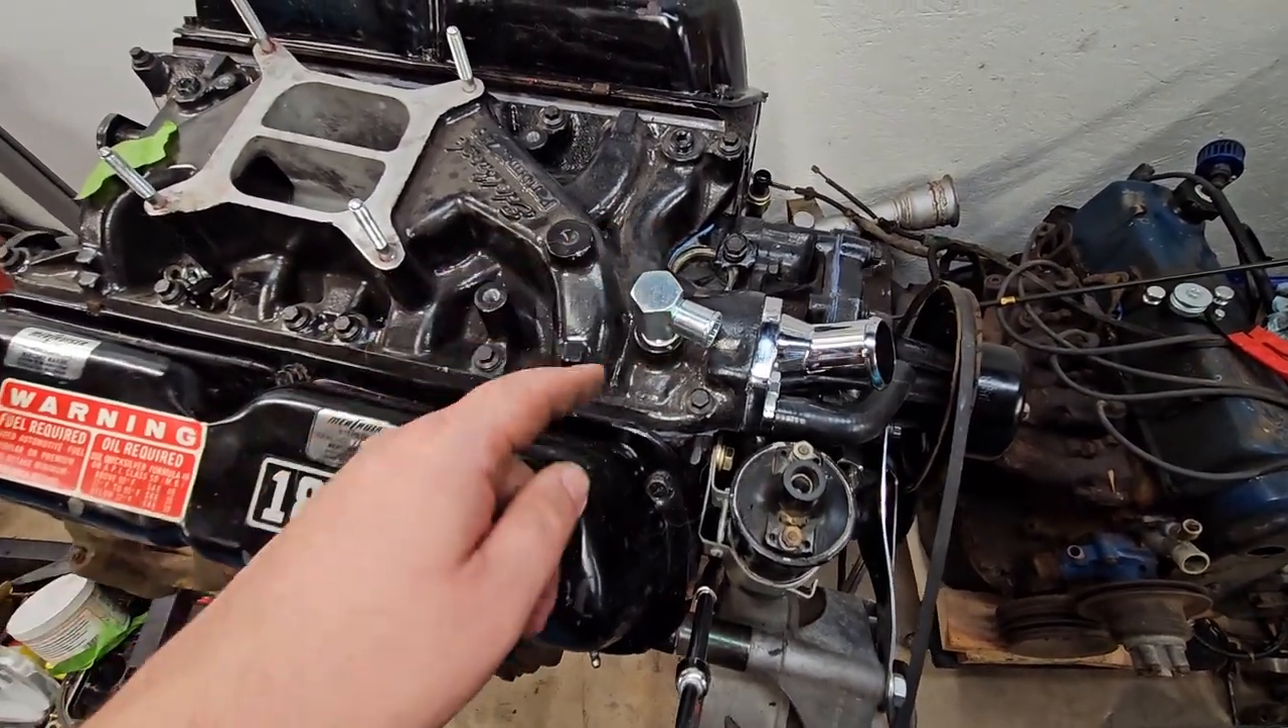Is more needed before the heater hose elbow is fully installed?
No.